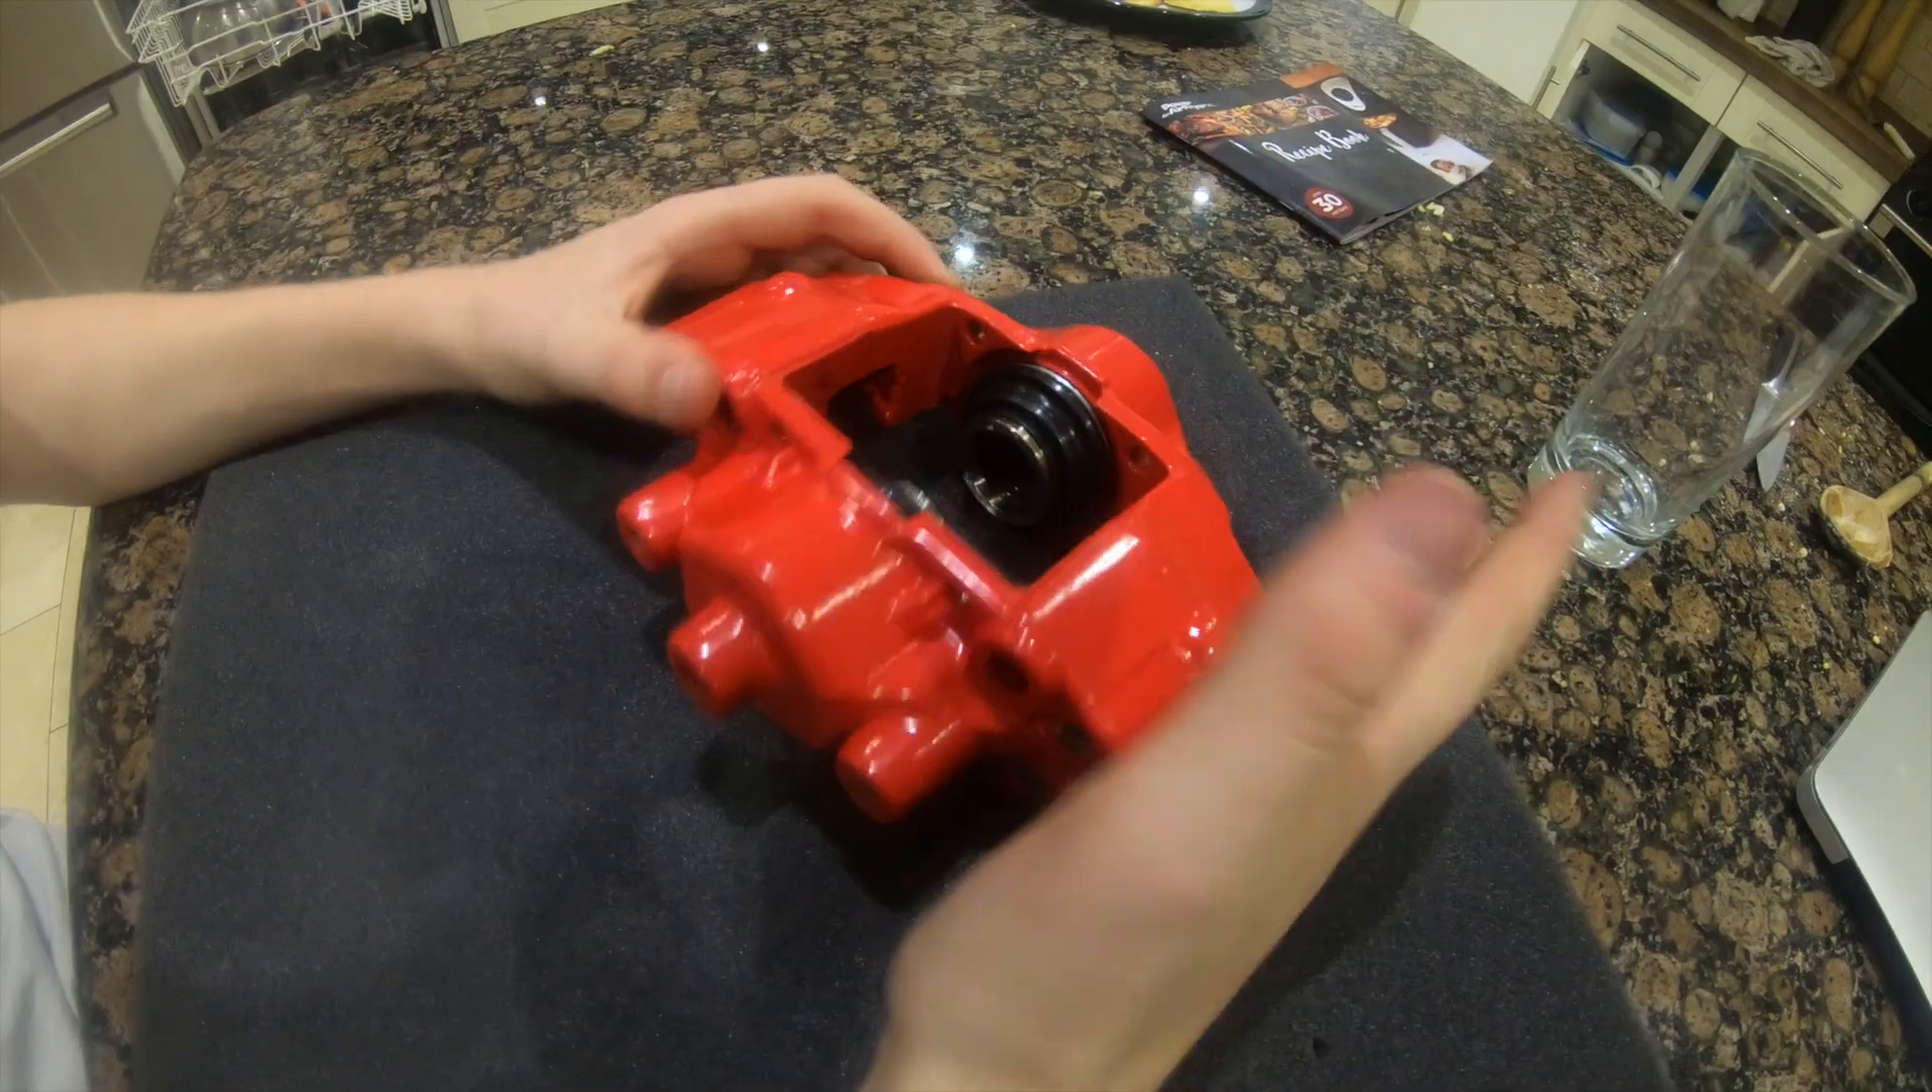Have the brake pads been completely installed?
No.